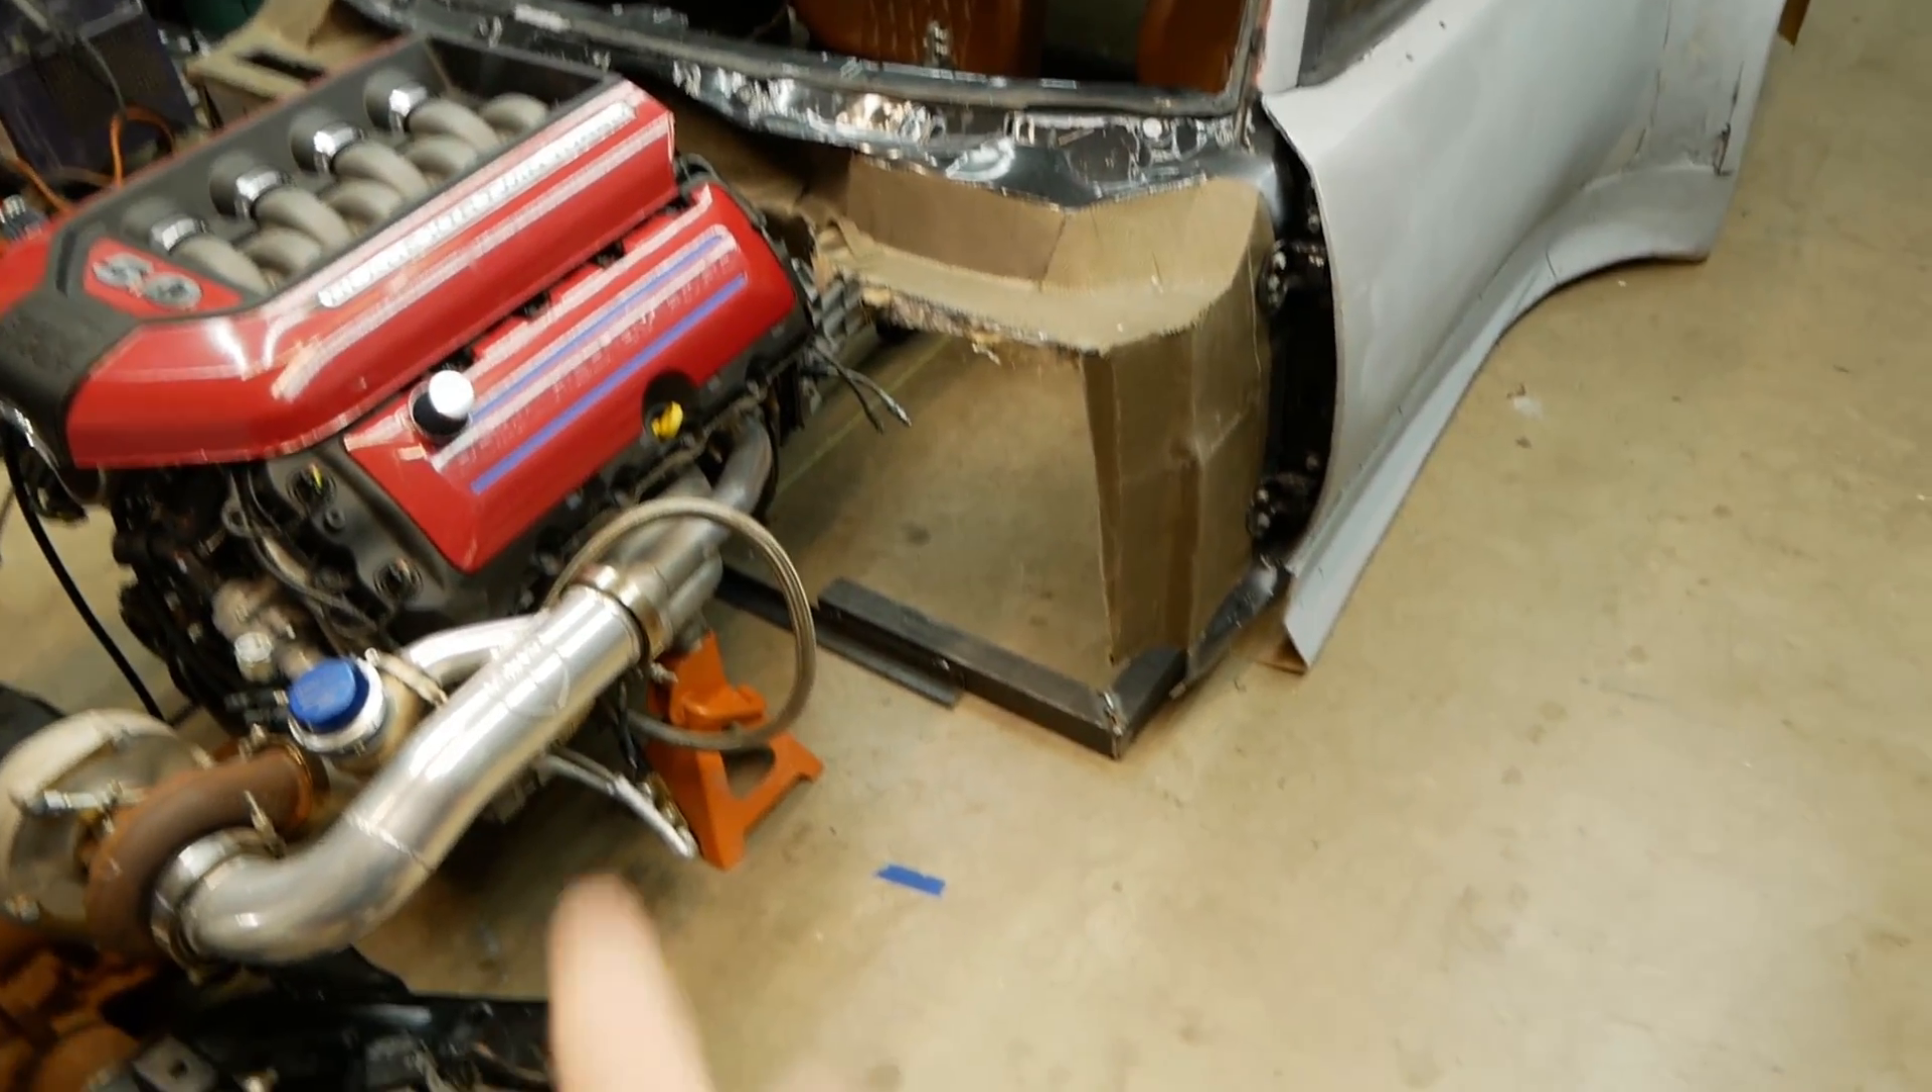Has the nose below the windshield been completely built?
No.